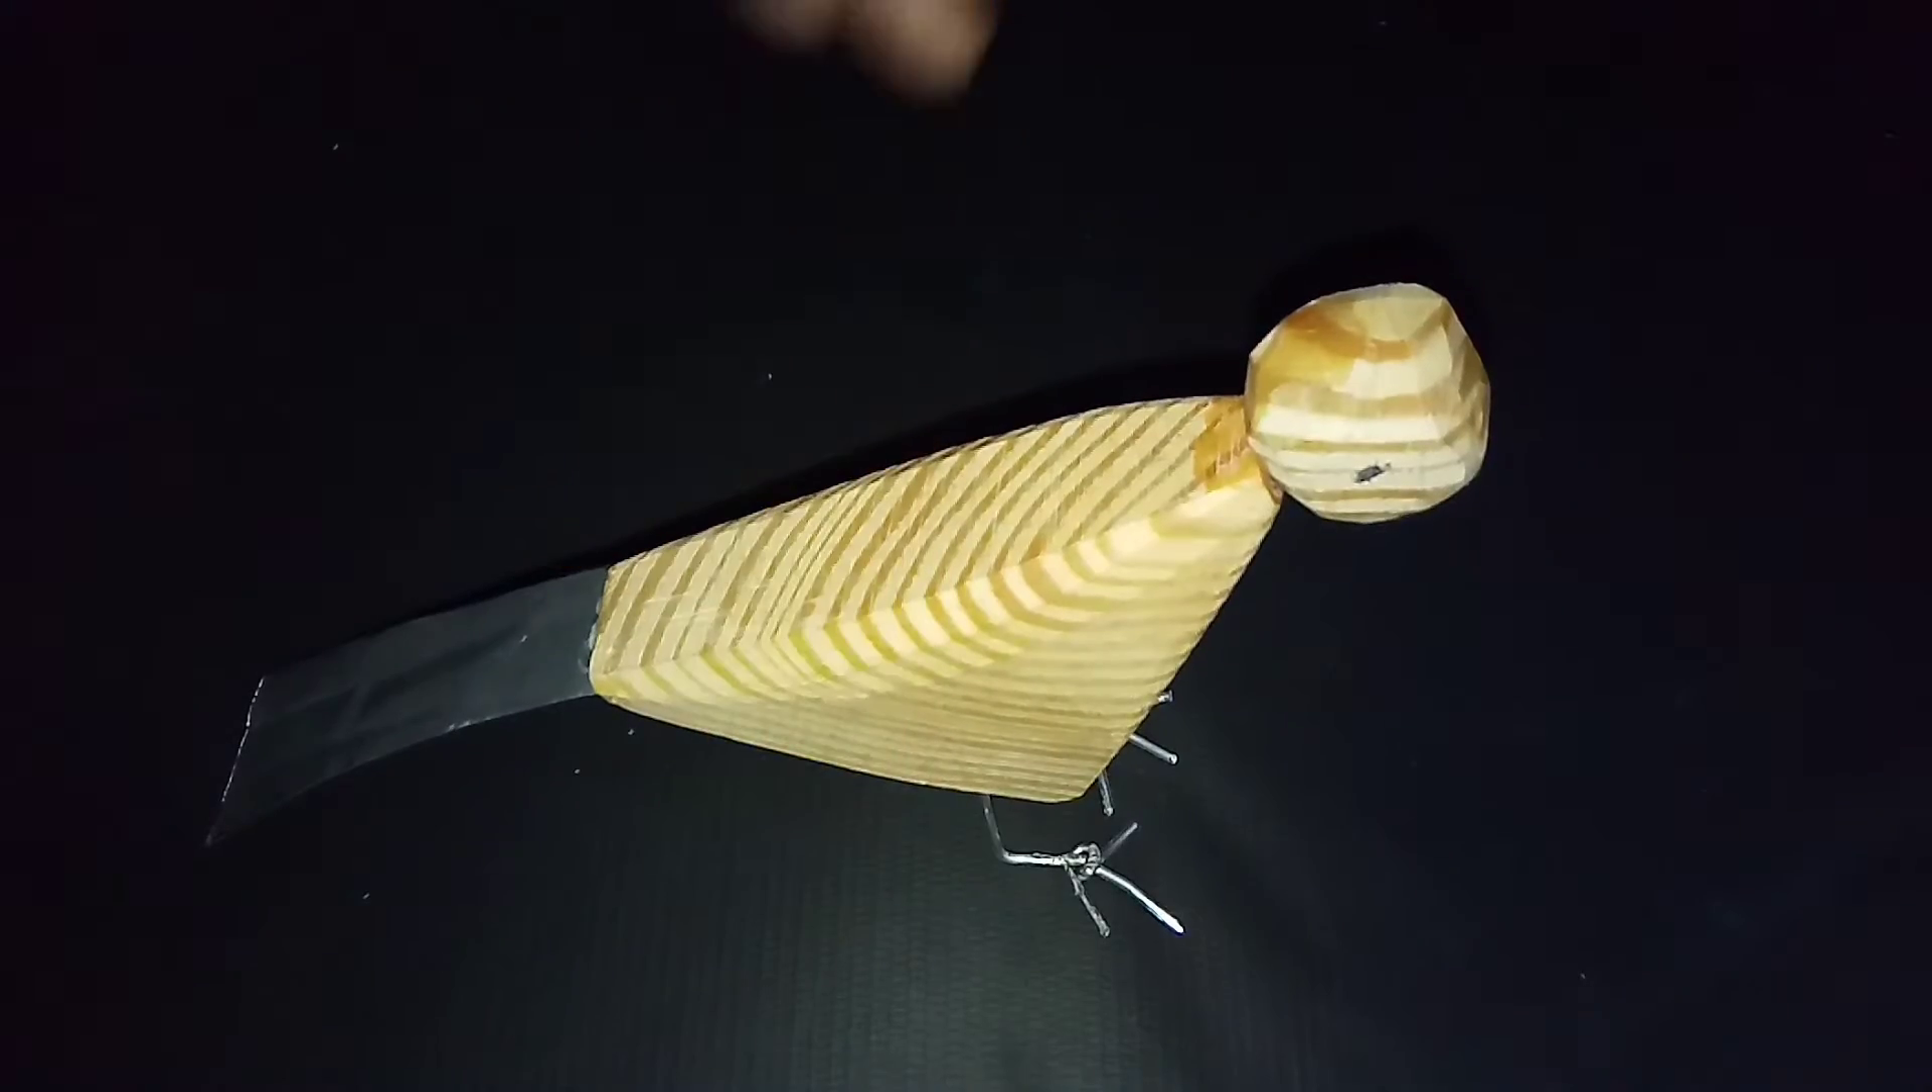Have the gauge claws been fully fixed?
Yes.